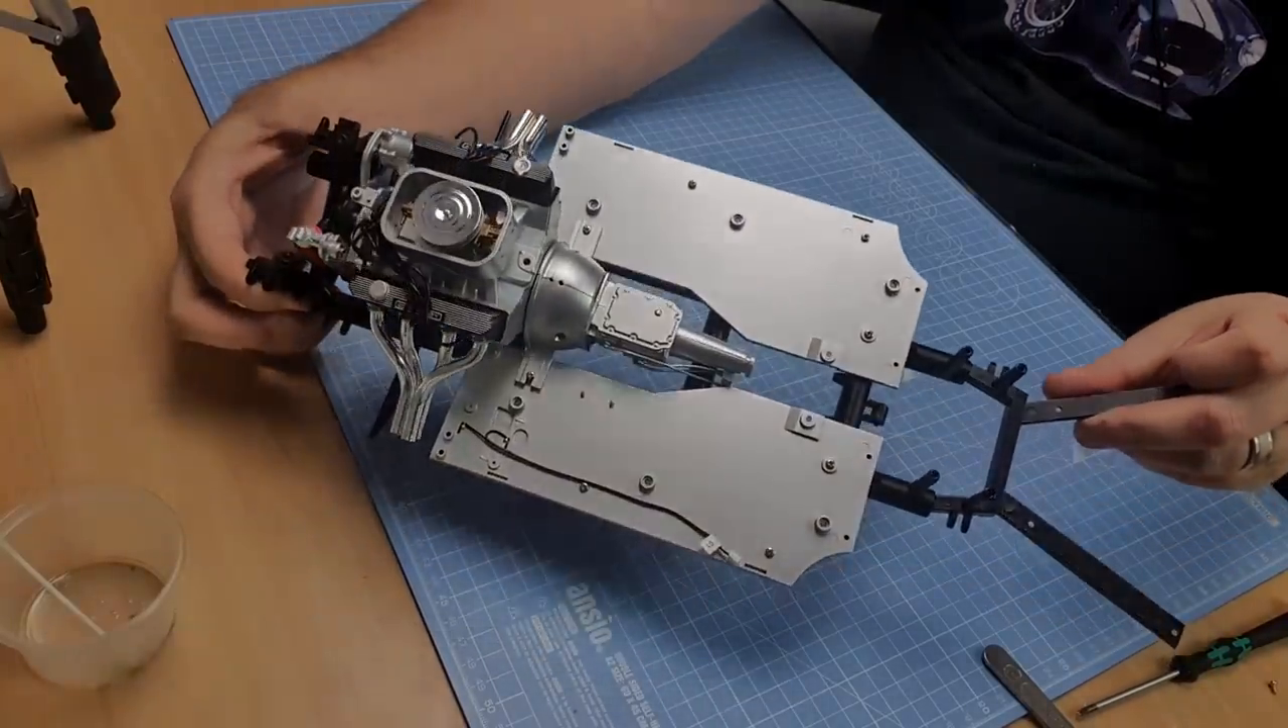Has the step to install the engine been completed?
Yes.